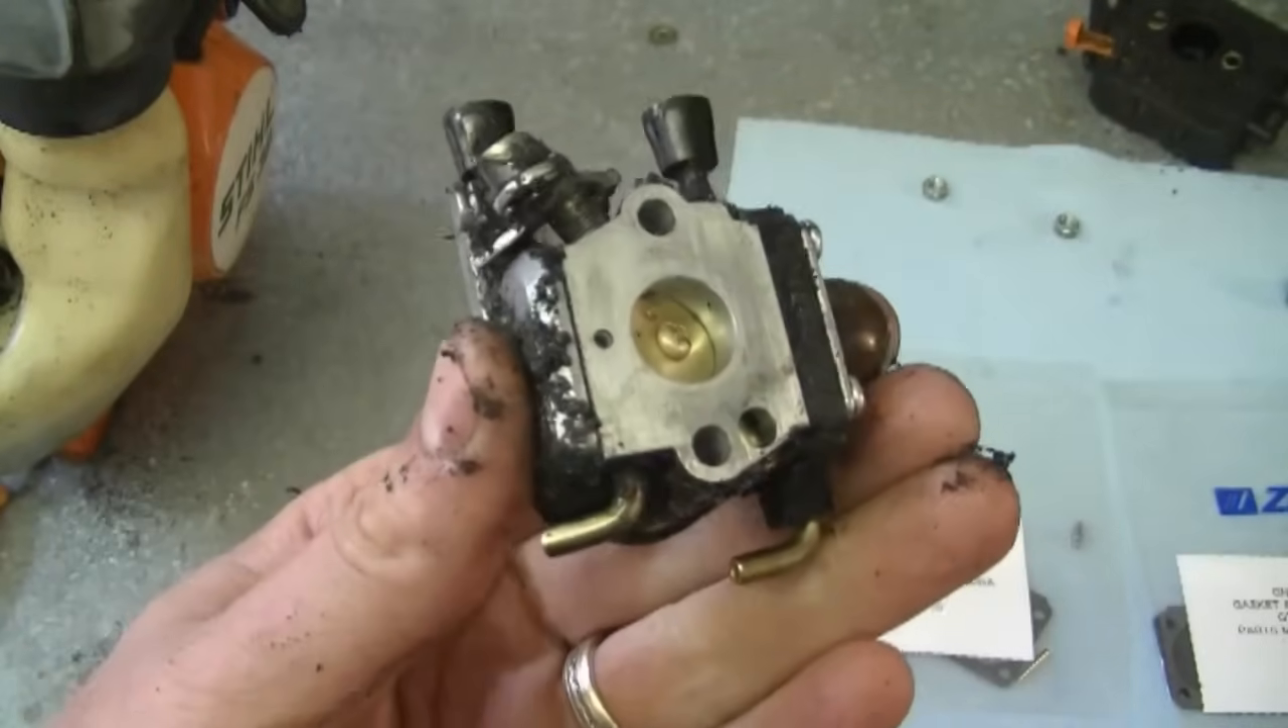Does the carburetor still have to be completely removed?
No.